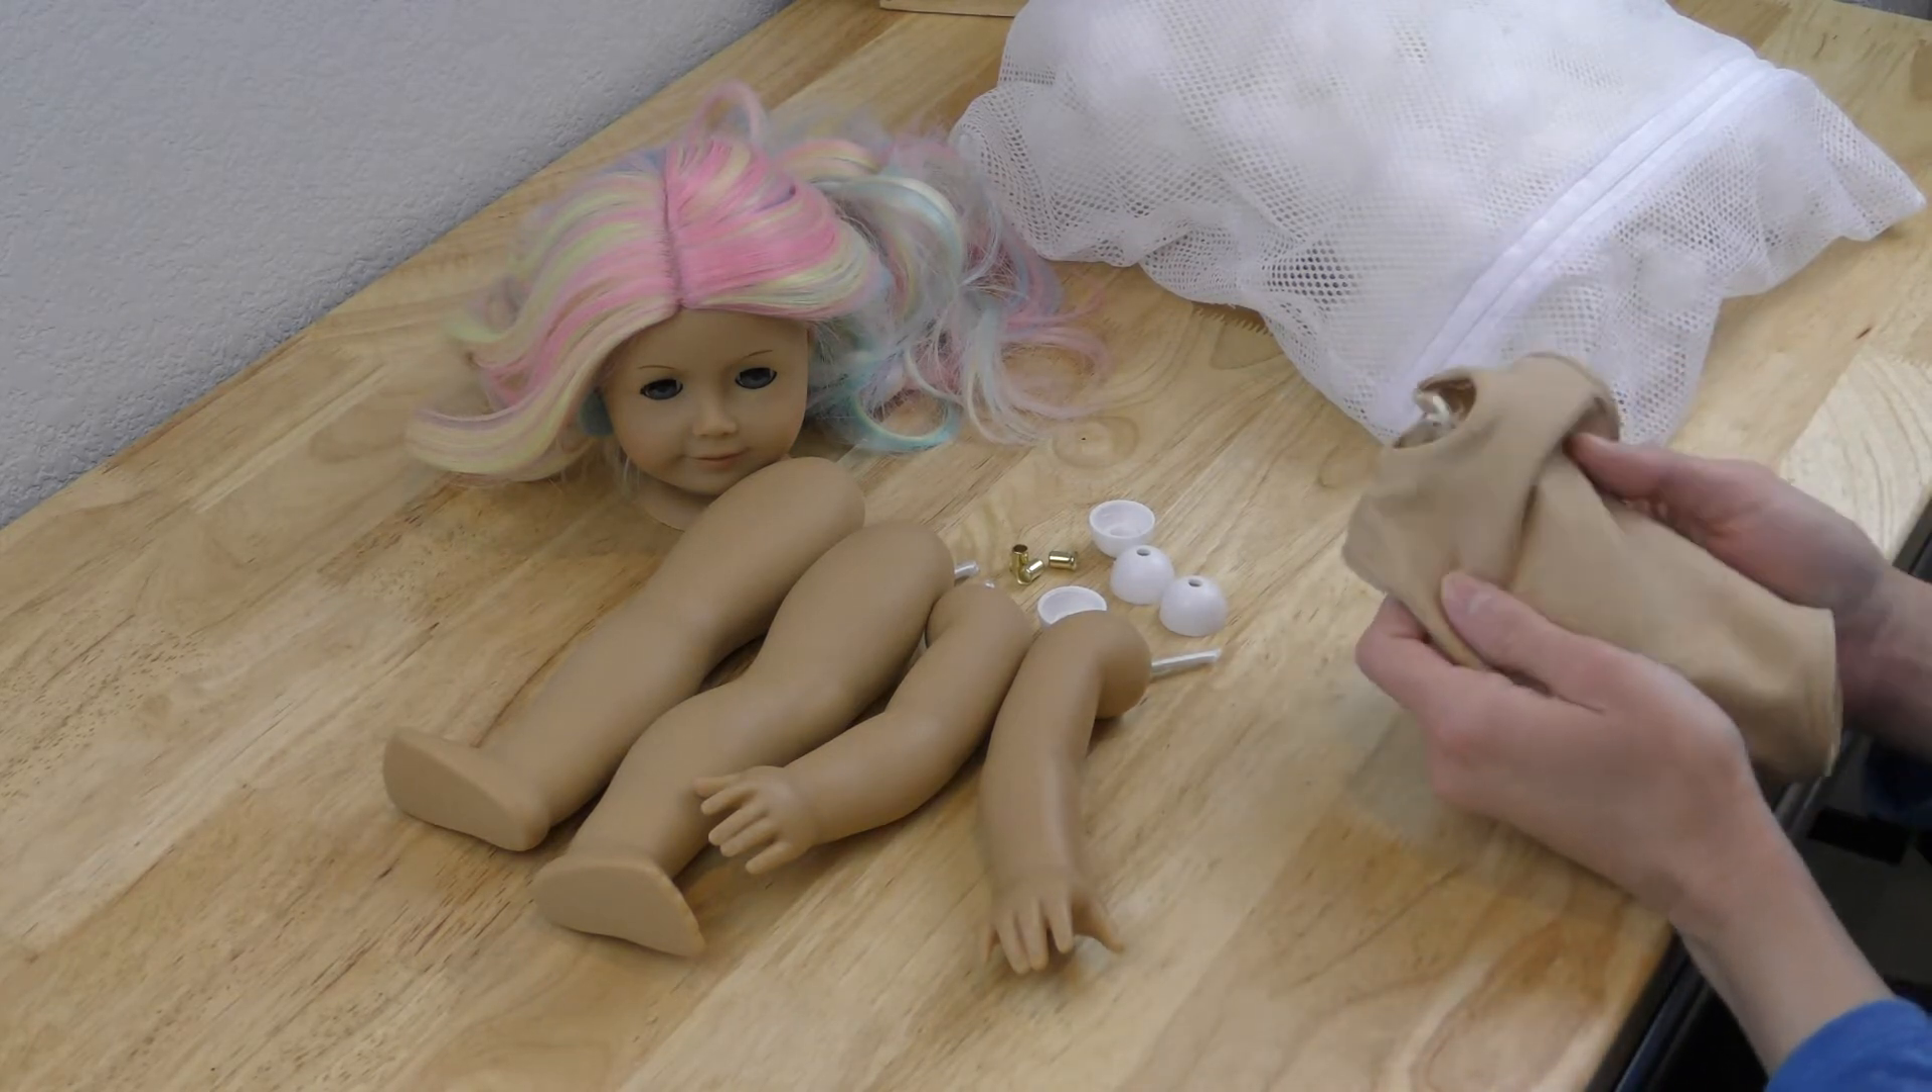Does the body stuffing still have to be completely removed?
No.